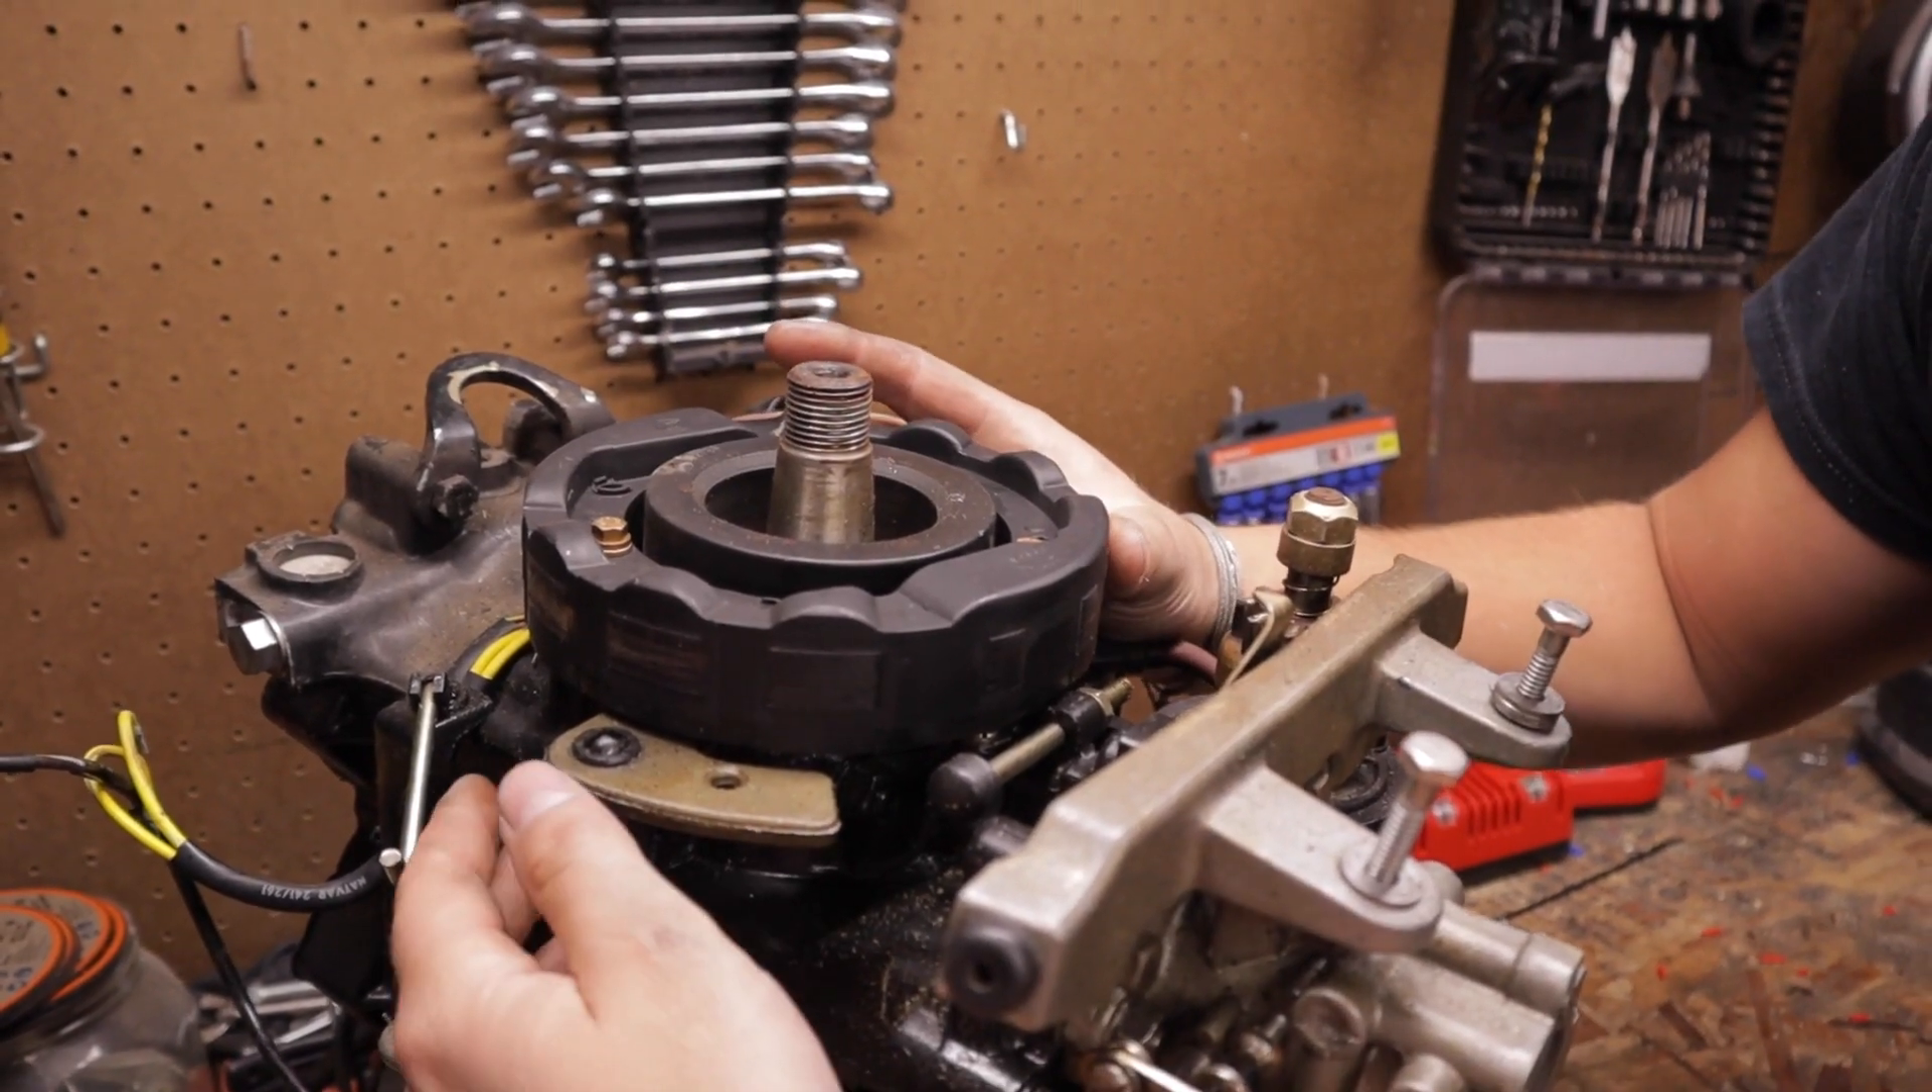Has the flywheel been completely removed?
Yes.